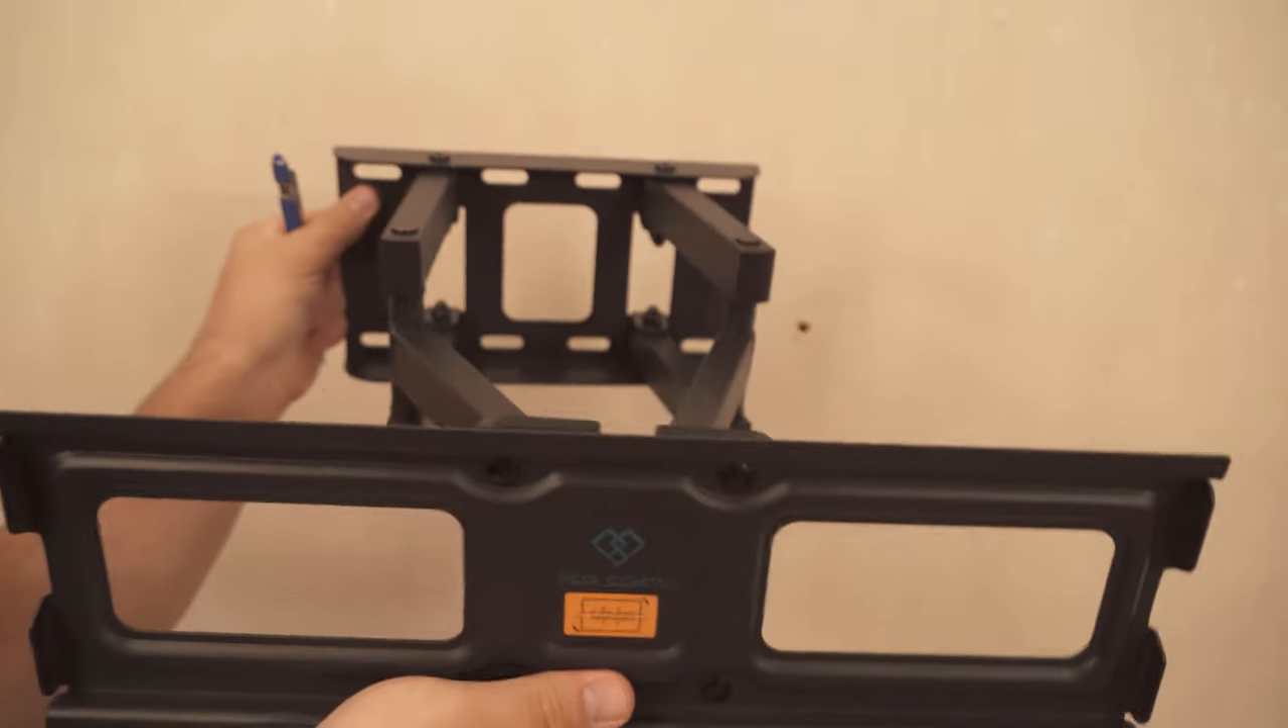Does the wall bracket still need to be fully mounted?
Yes.